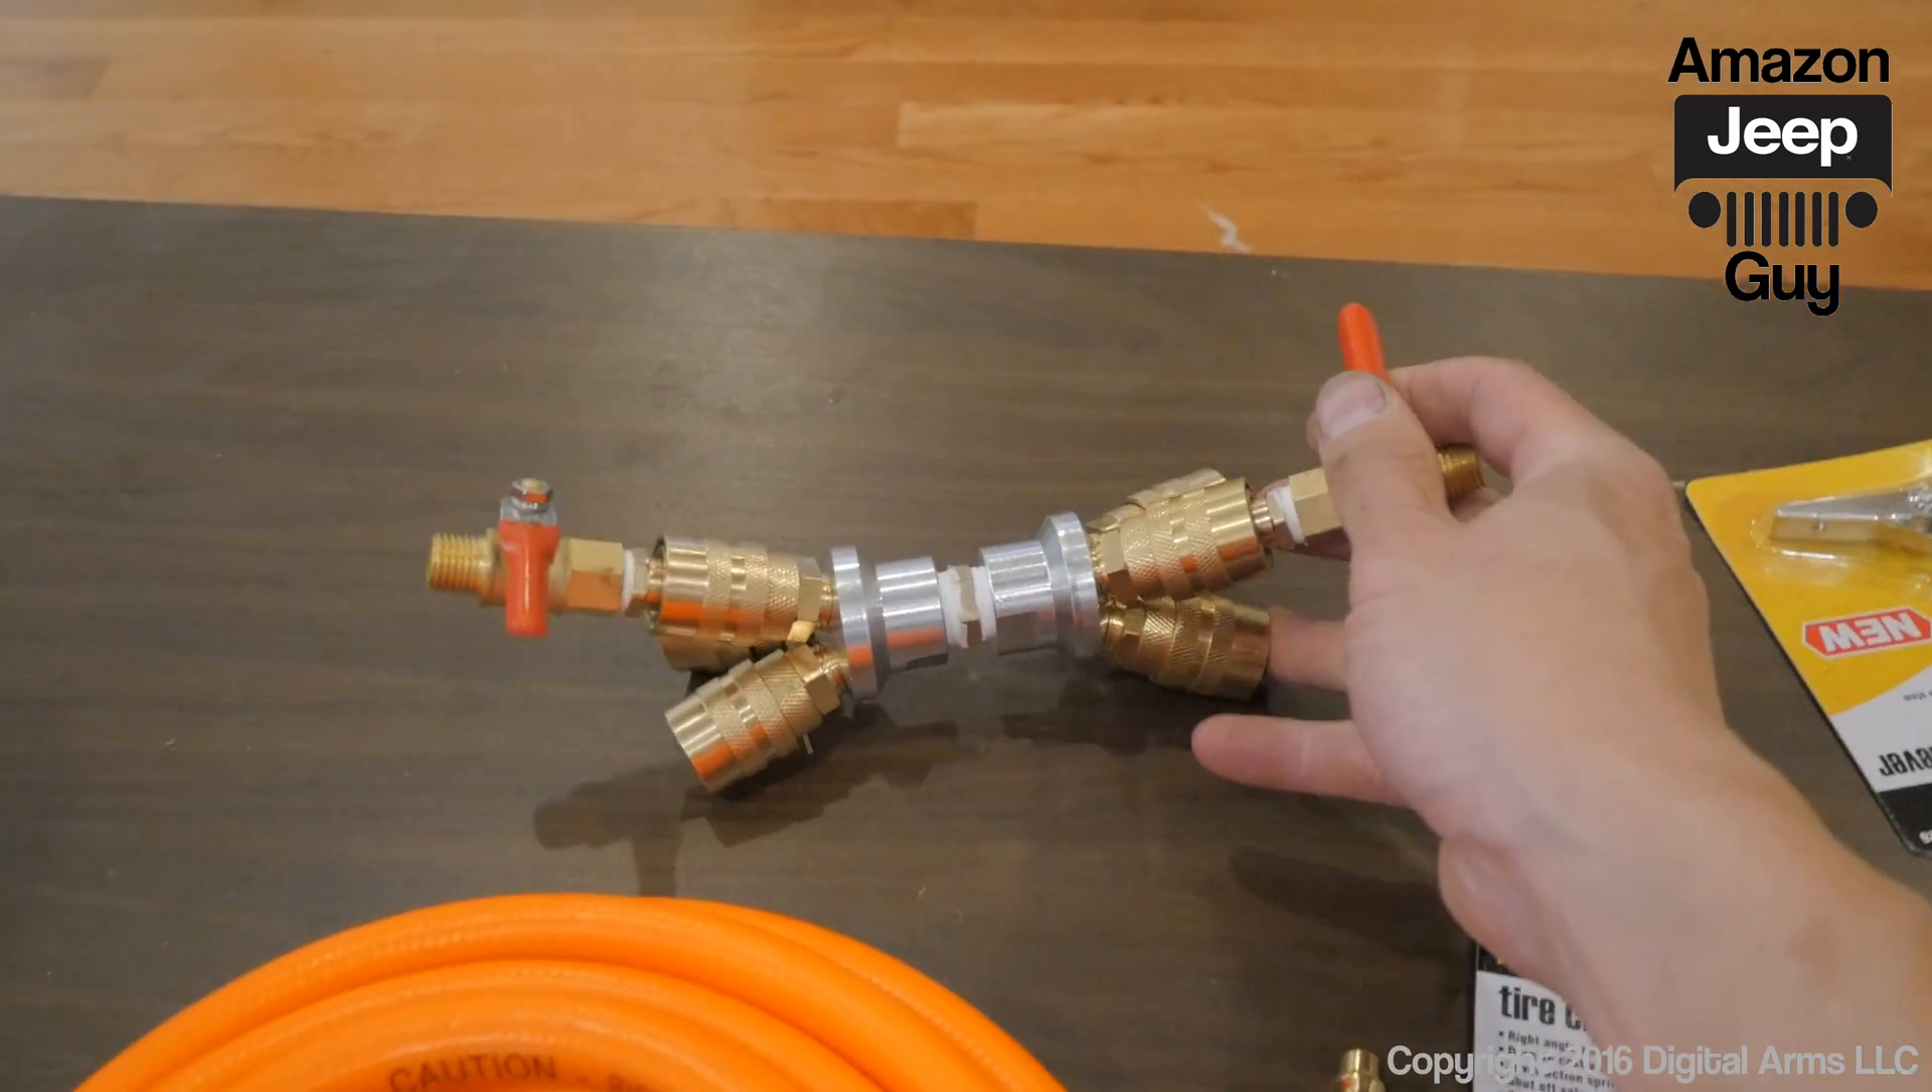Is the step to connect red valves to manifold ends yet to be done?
No.